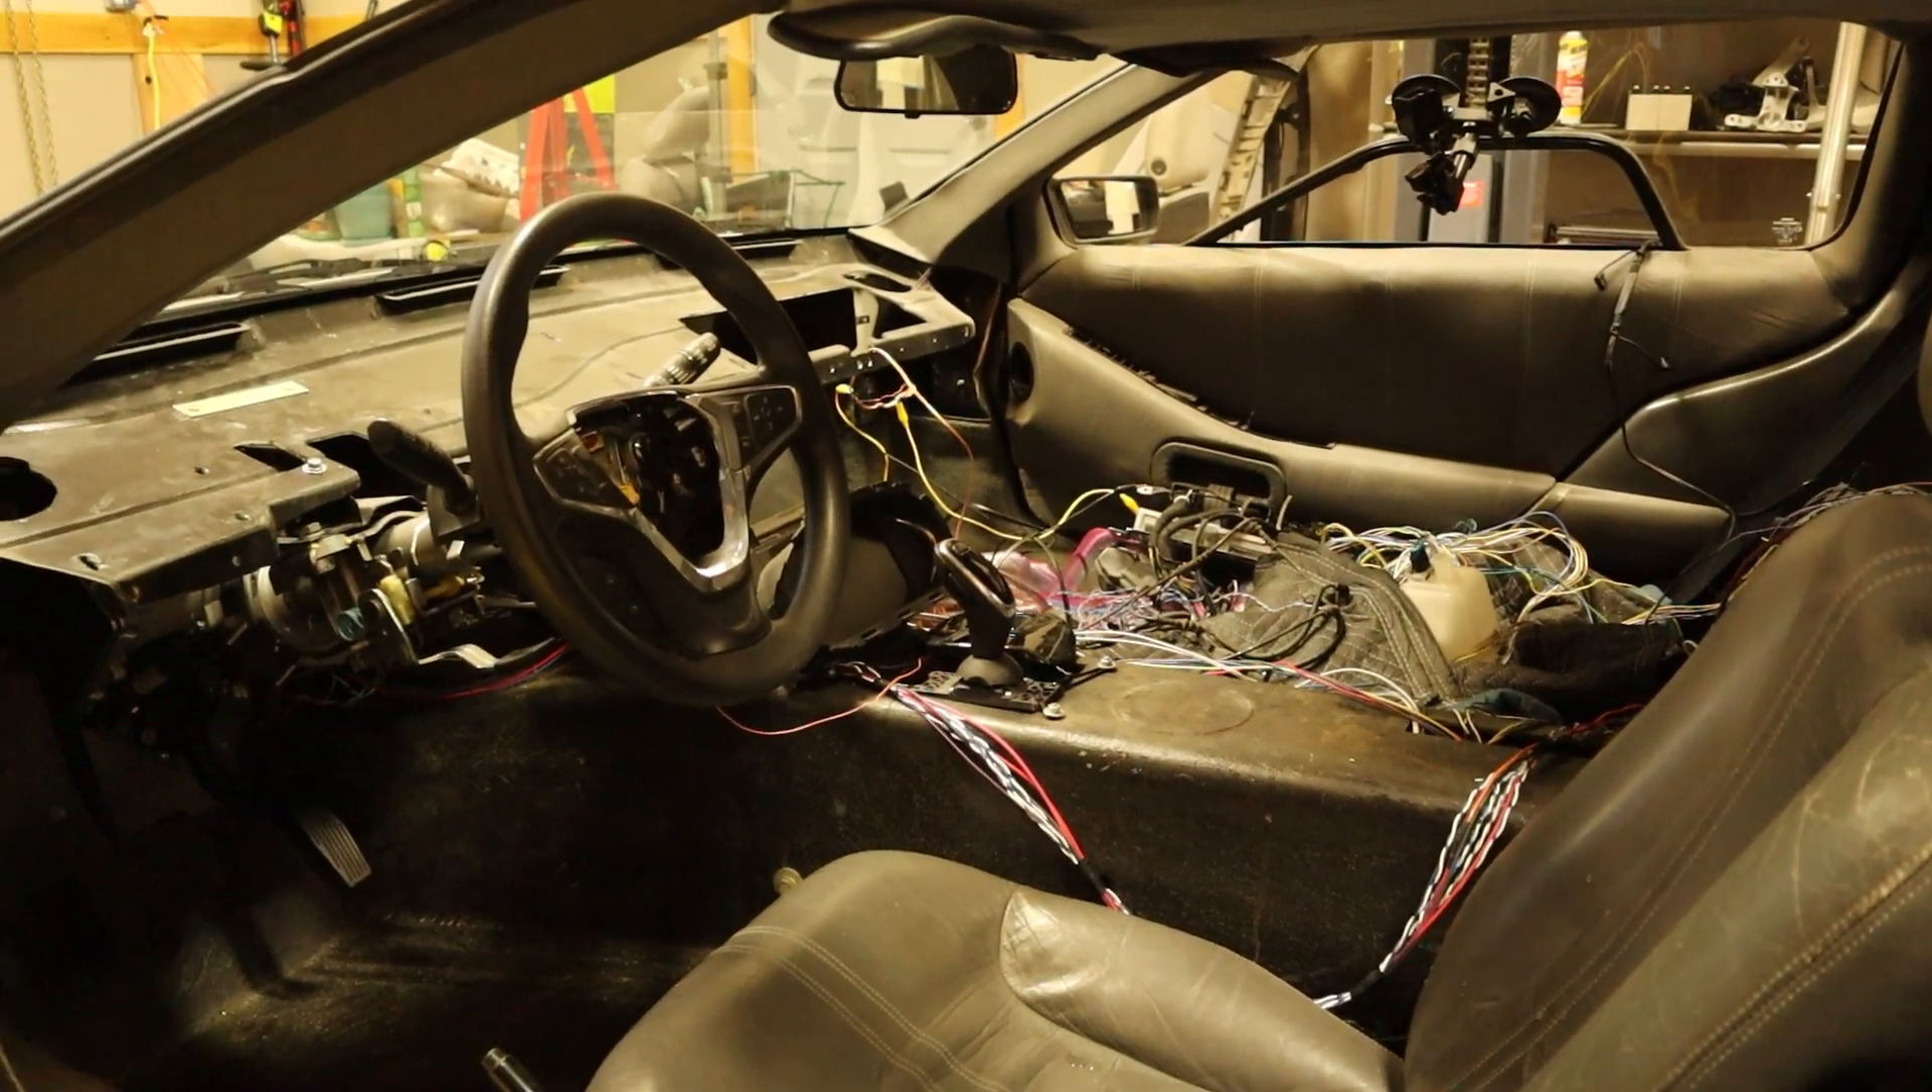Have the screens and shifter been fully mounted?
No.